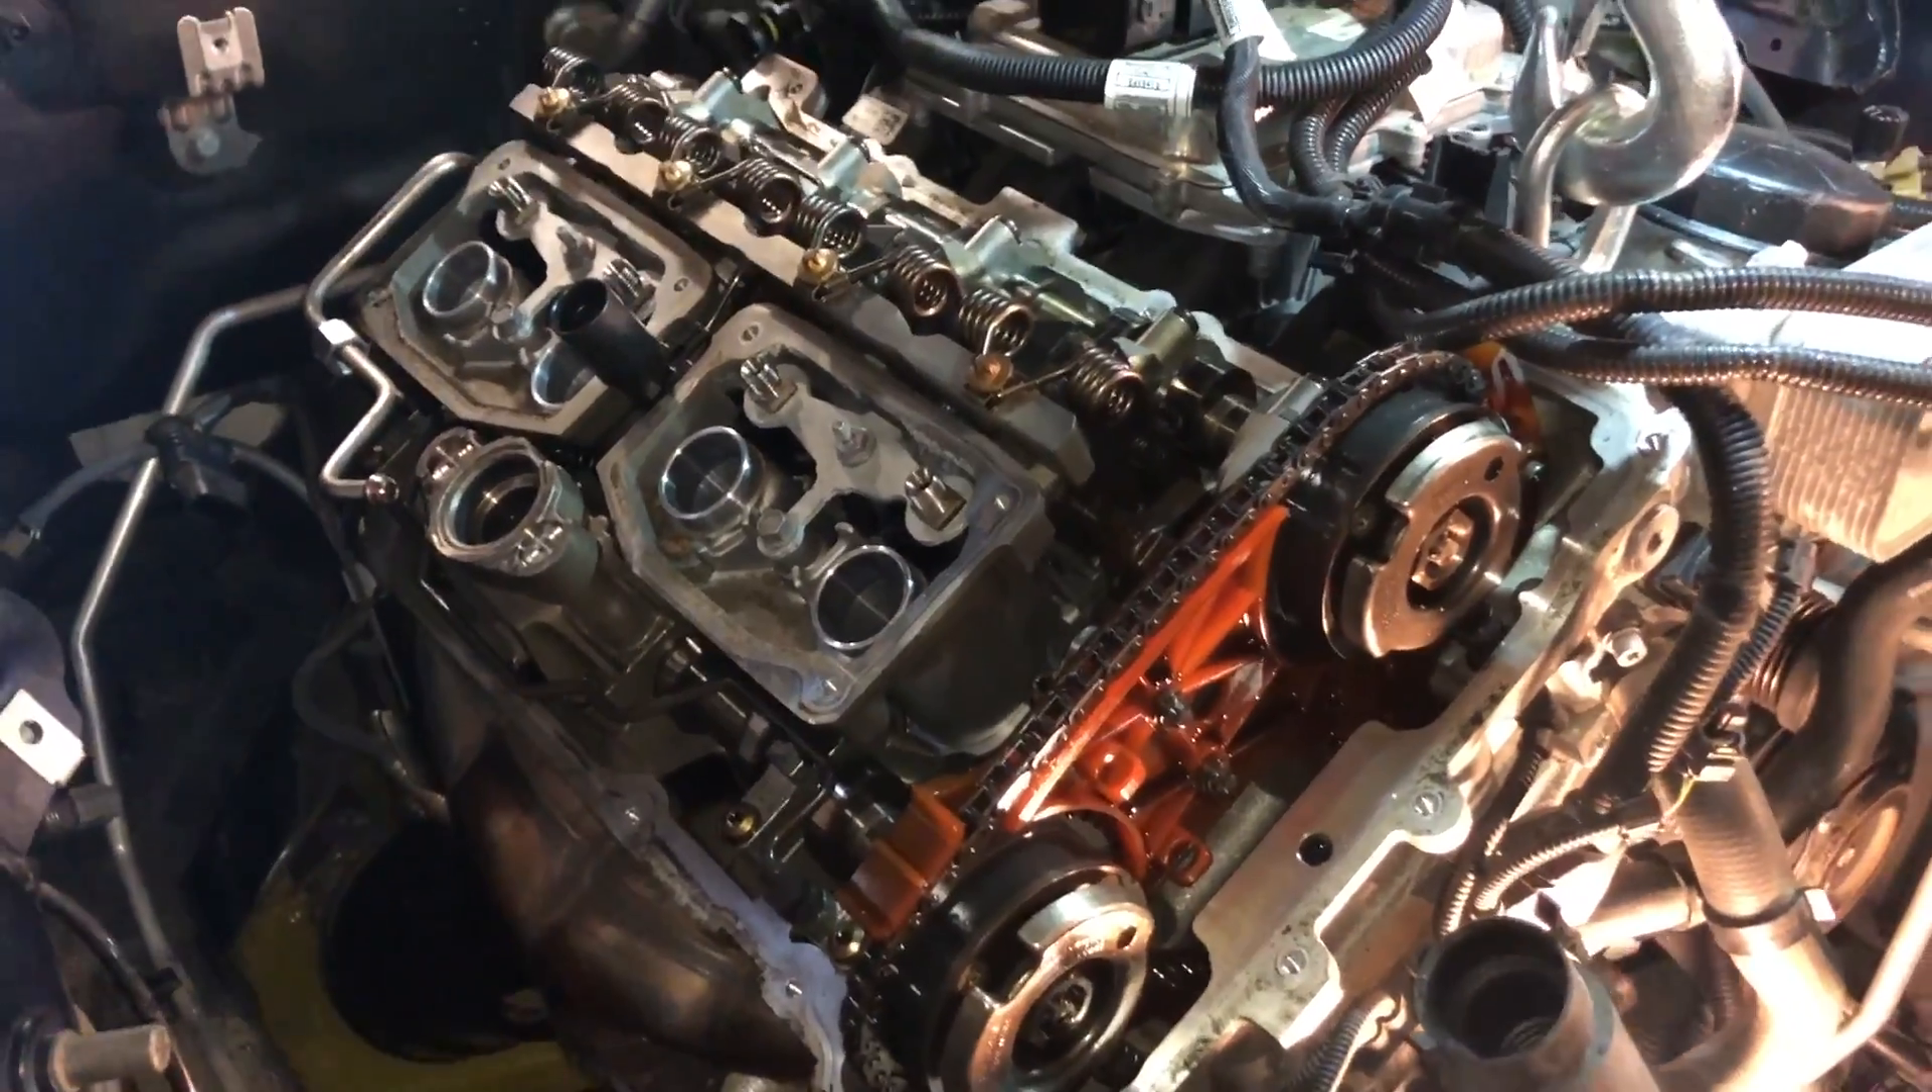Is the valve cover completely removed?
Yes.